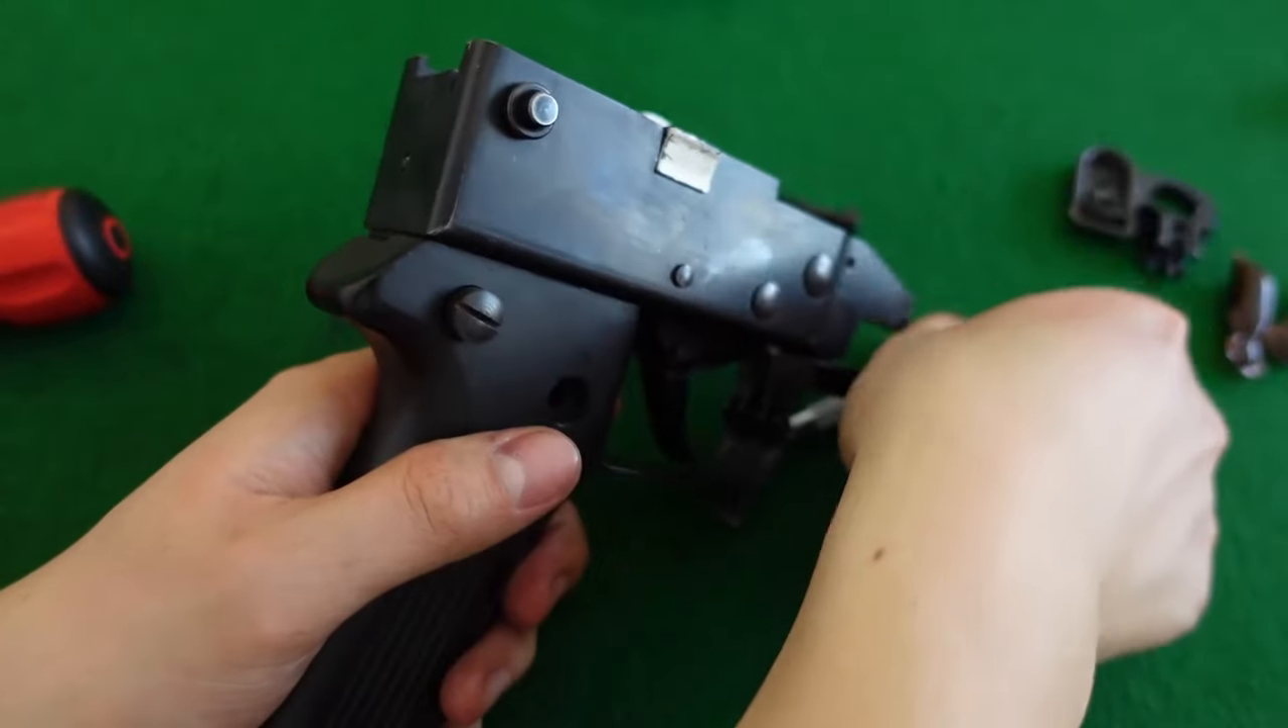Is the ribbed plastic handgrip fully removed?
No.